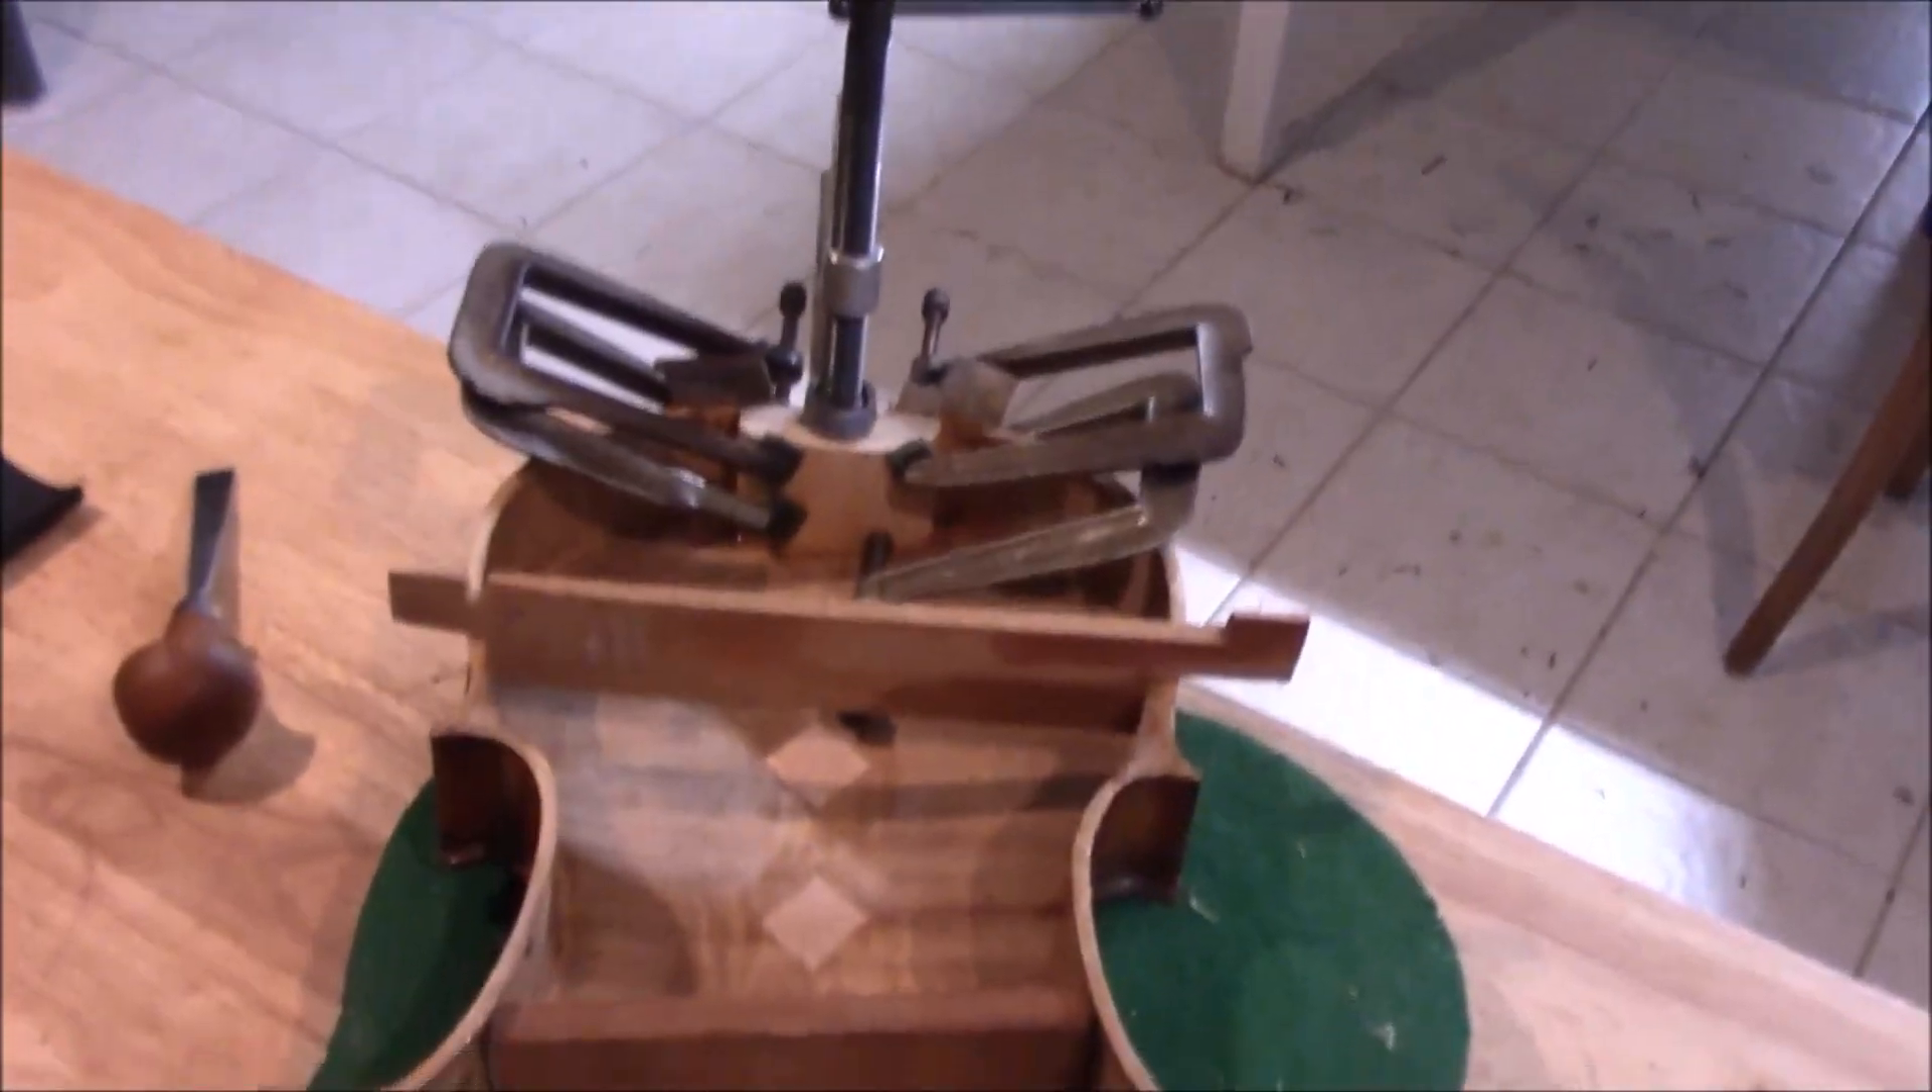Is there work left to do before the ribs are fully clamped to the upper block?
No.